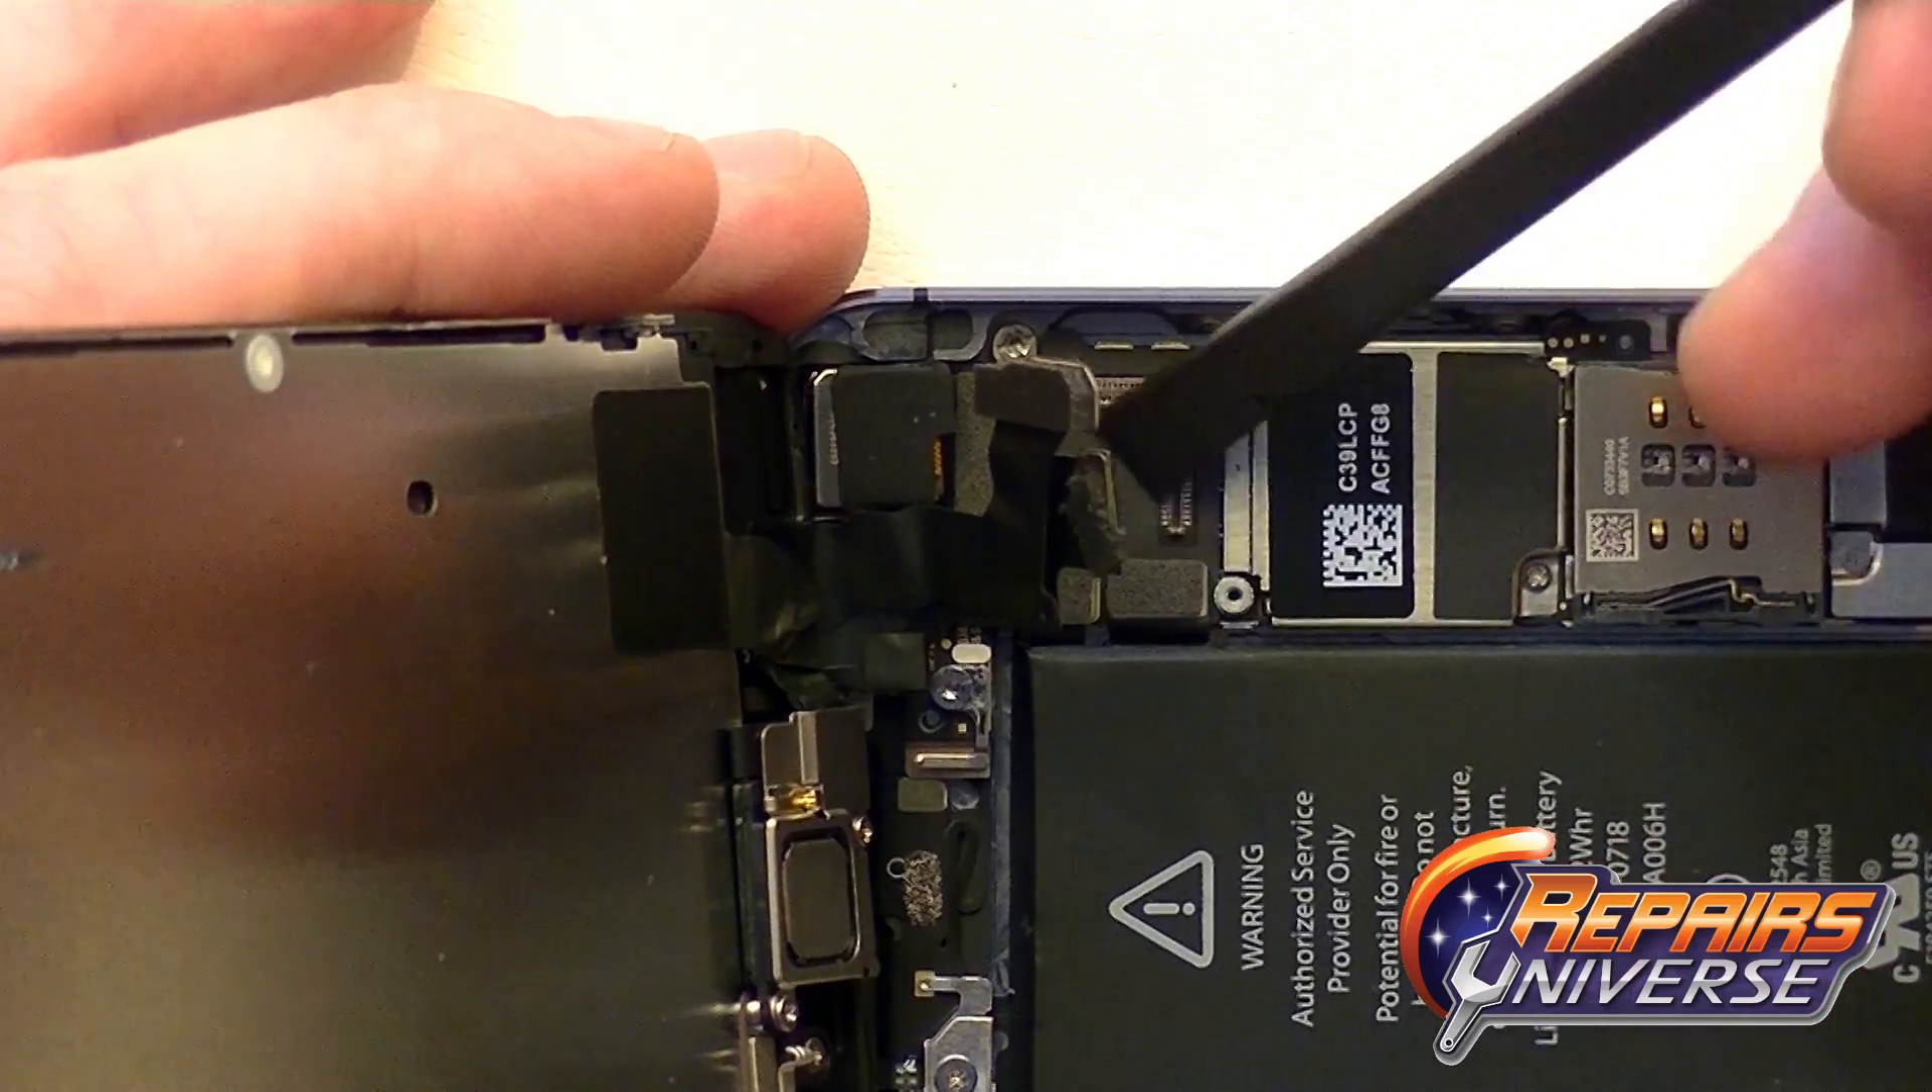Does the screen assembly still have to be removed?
Yes.